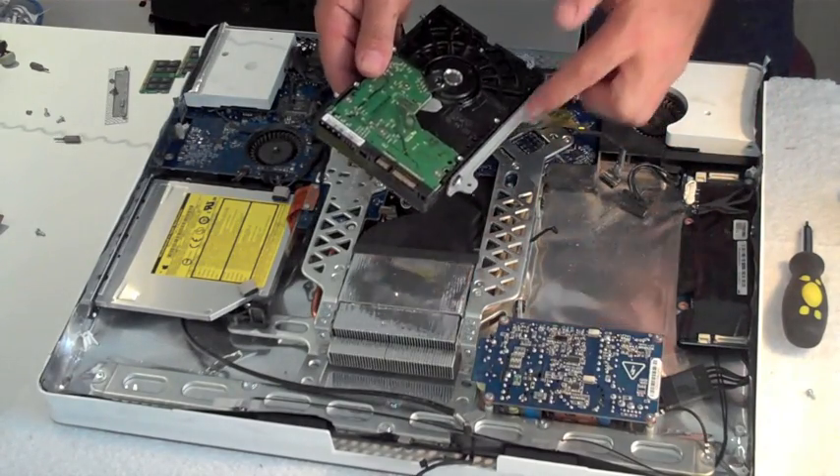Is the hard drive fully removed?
Yes.